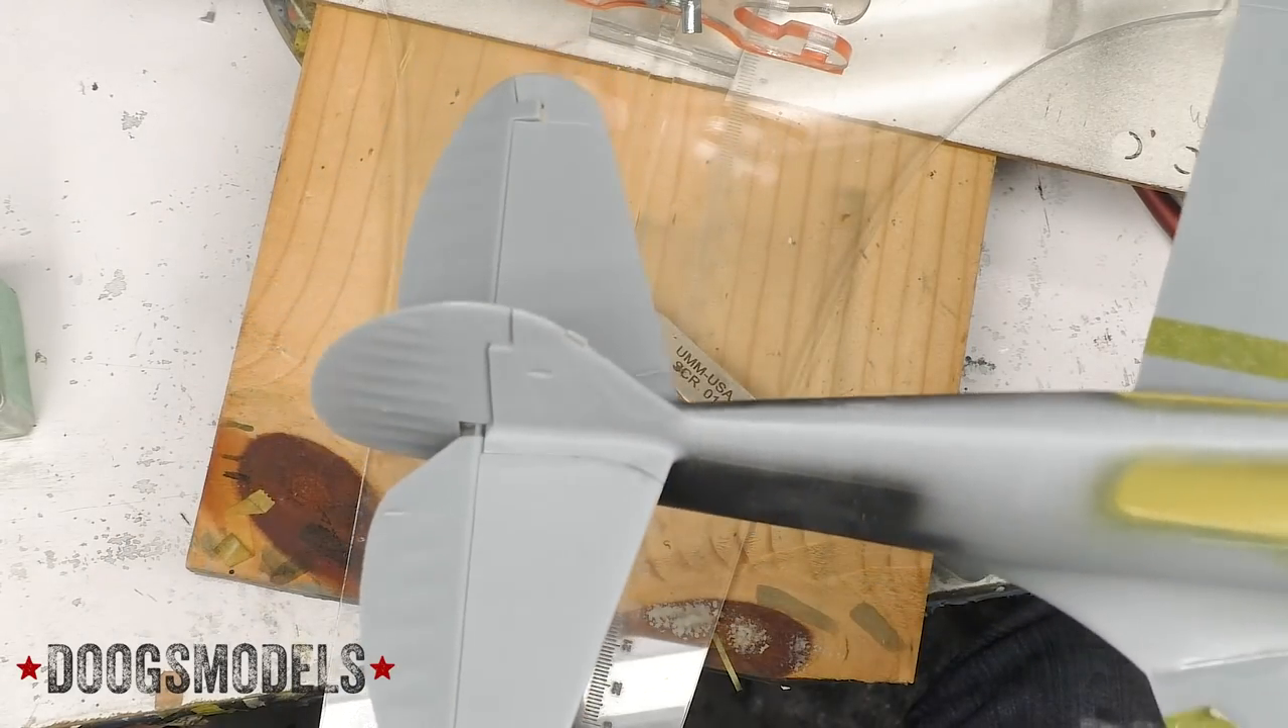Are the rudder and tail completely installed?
Yes.